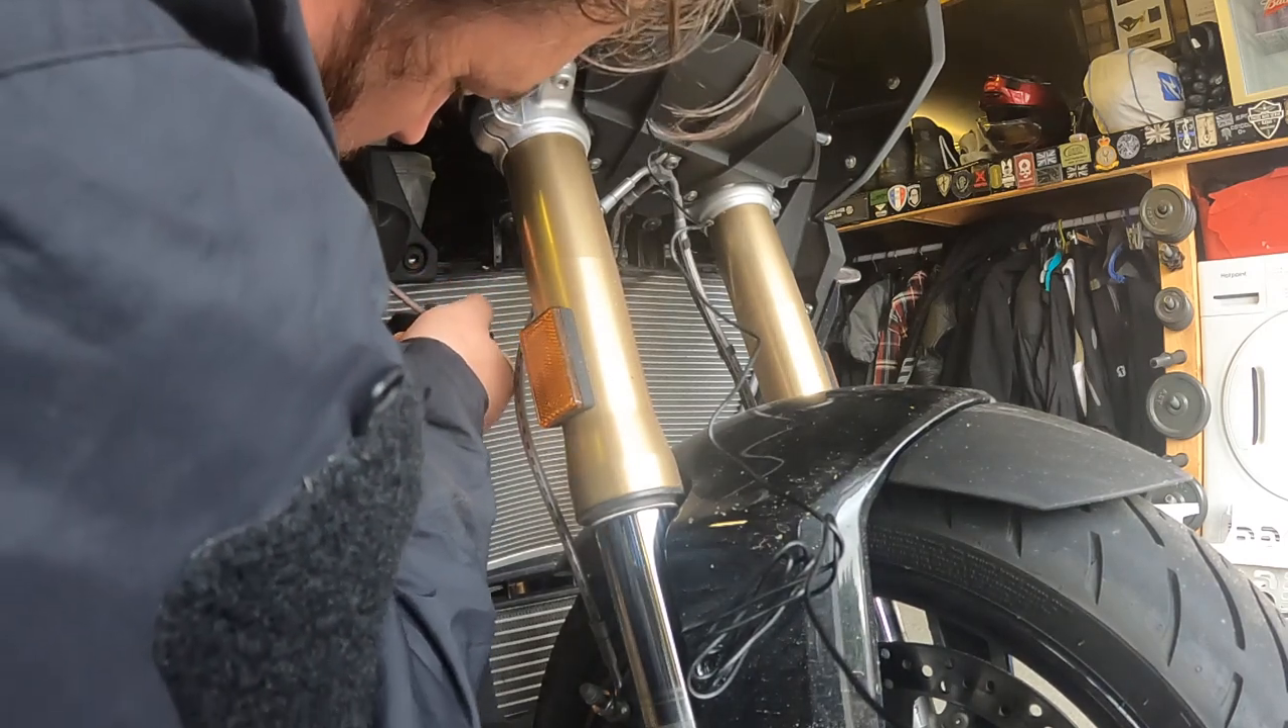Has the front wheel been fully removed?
No.